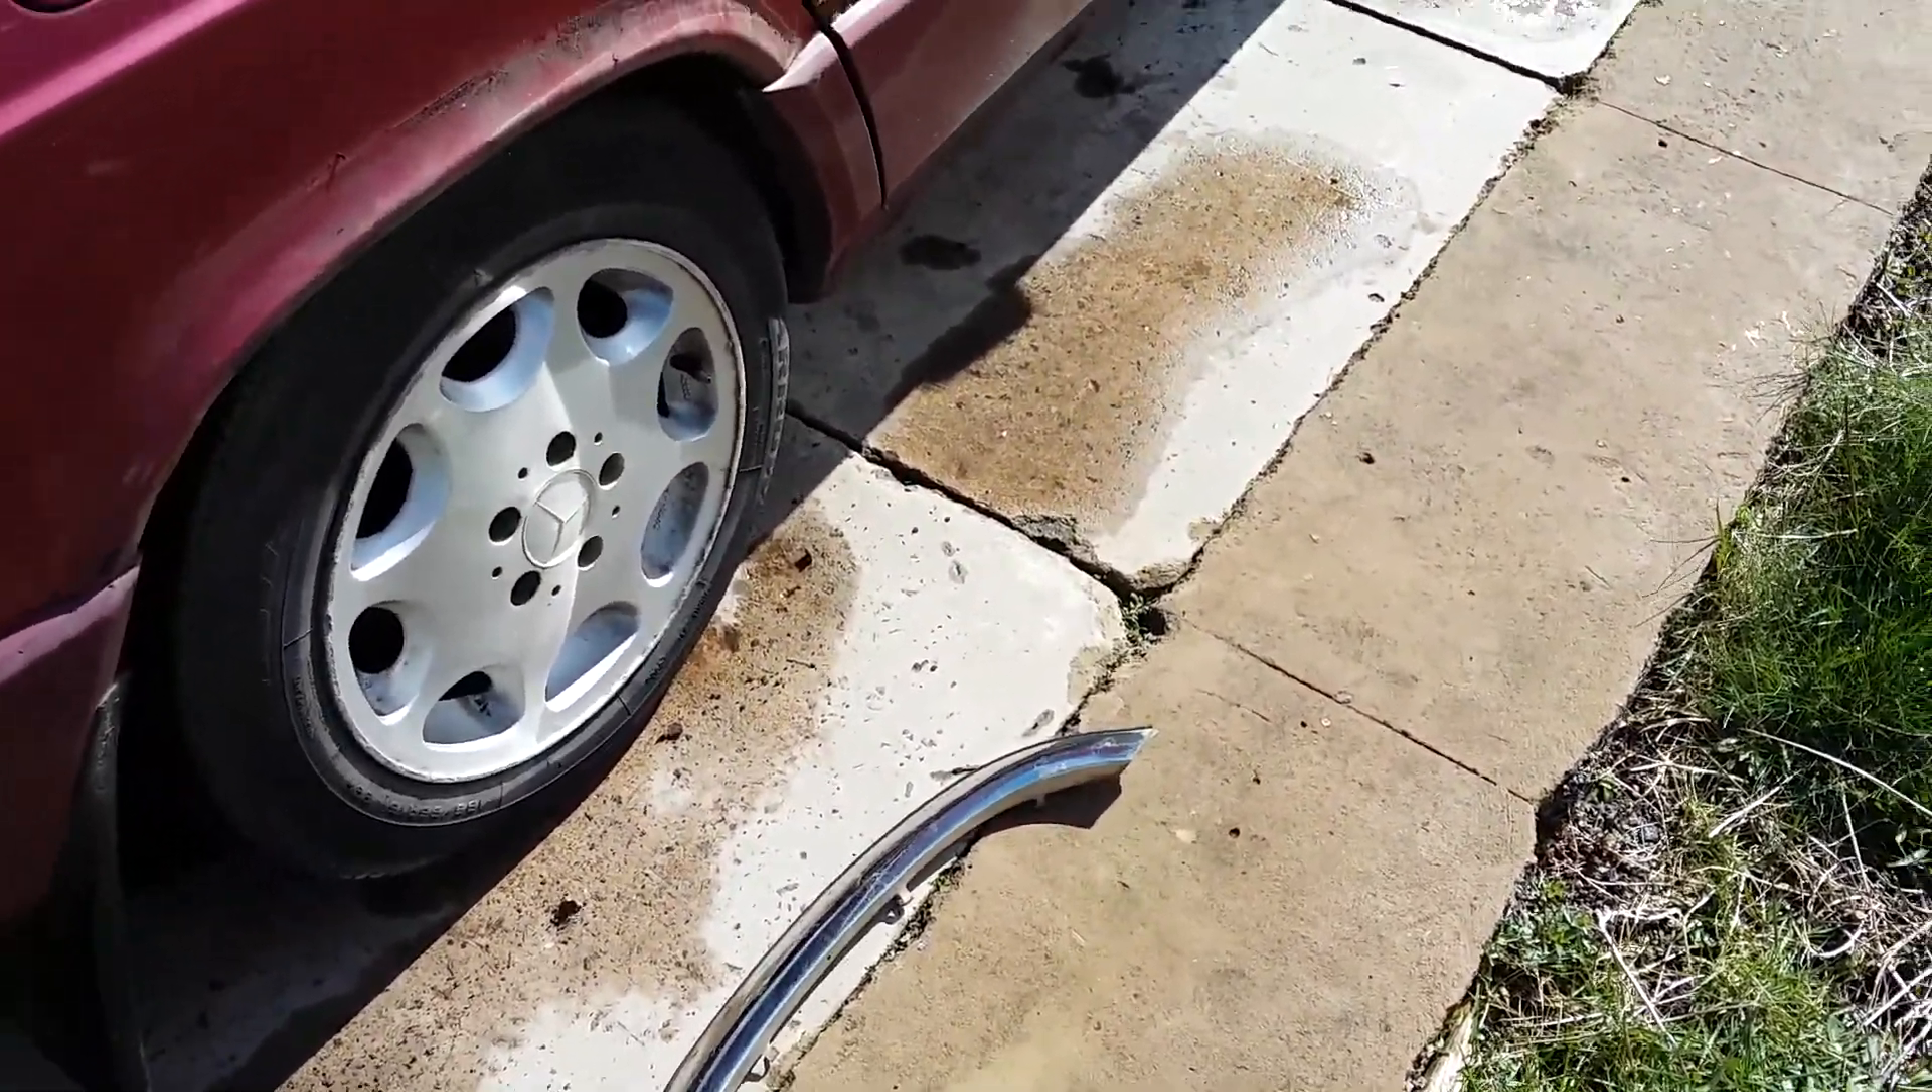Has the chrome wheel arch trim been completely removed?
Yes.